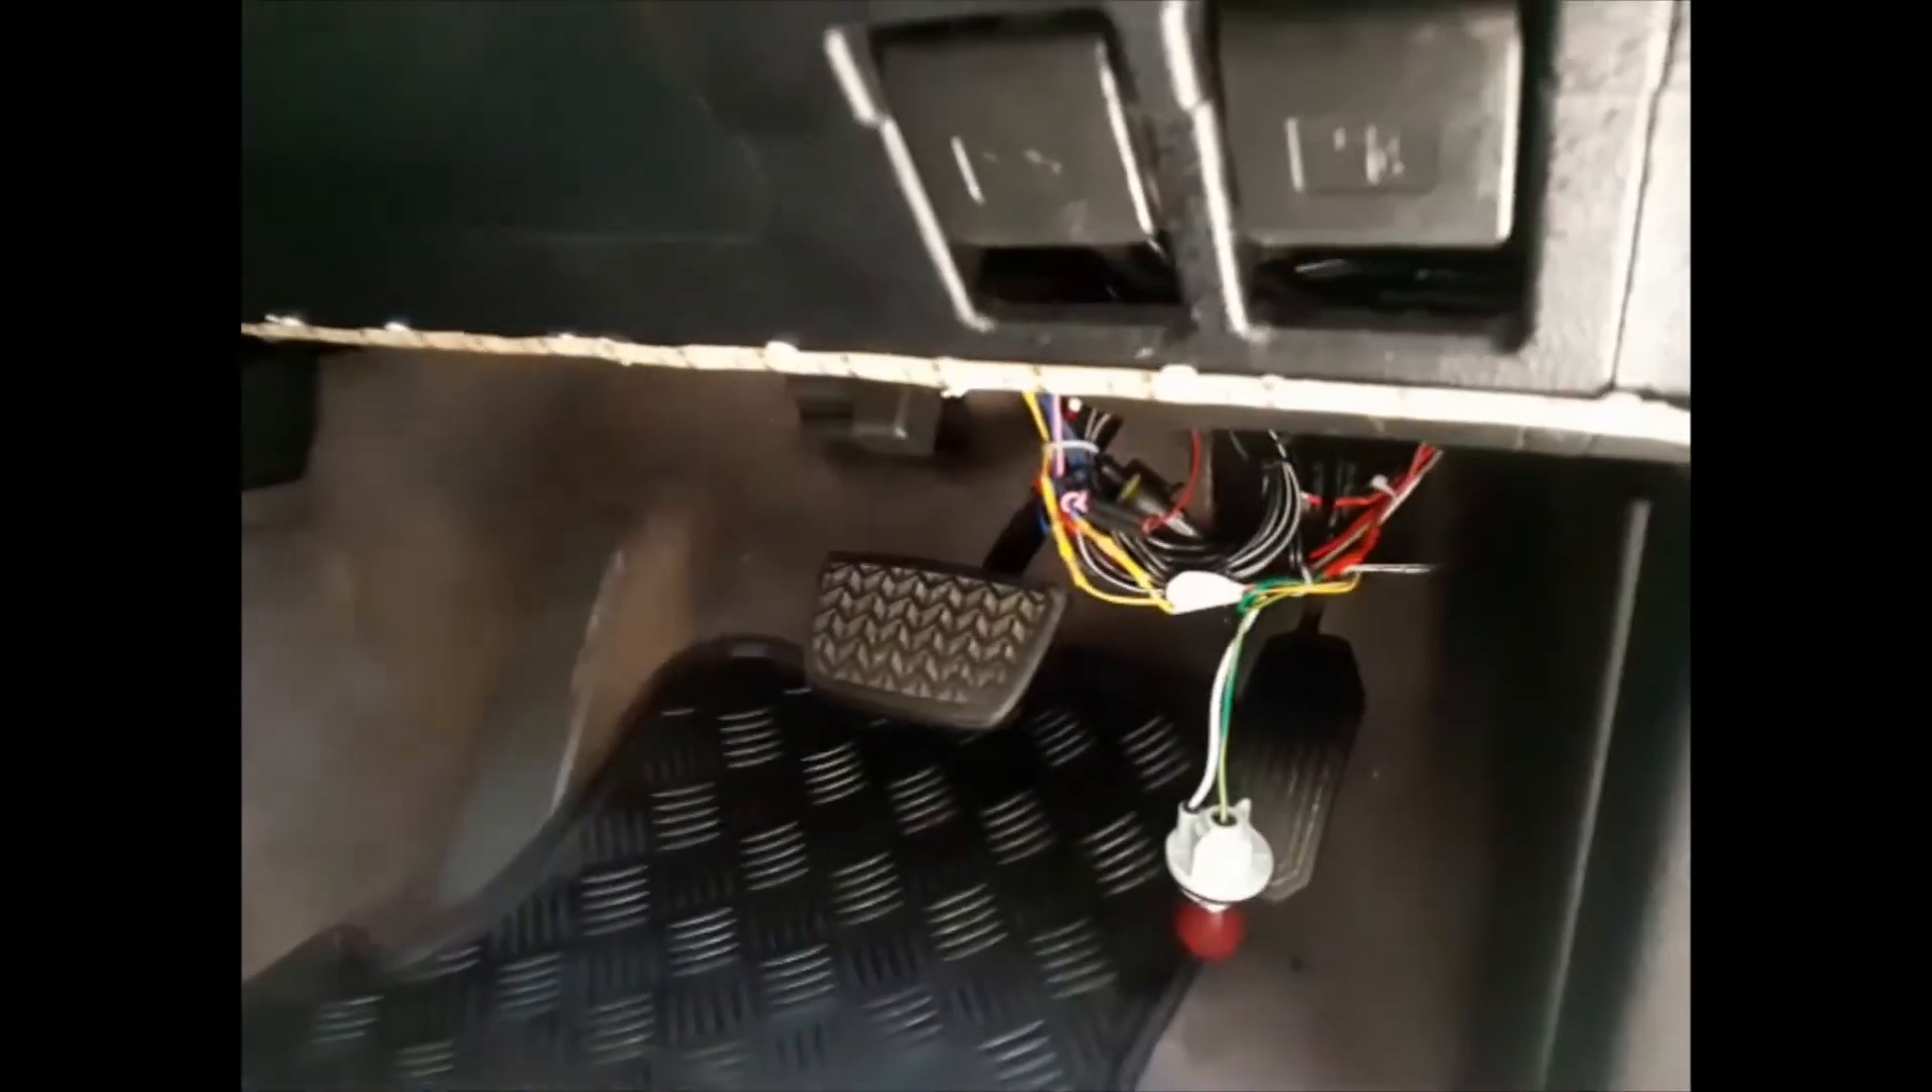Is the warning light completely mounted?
No.